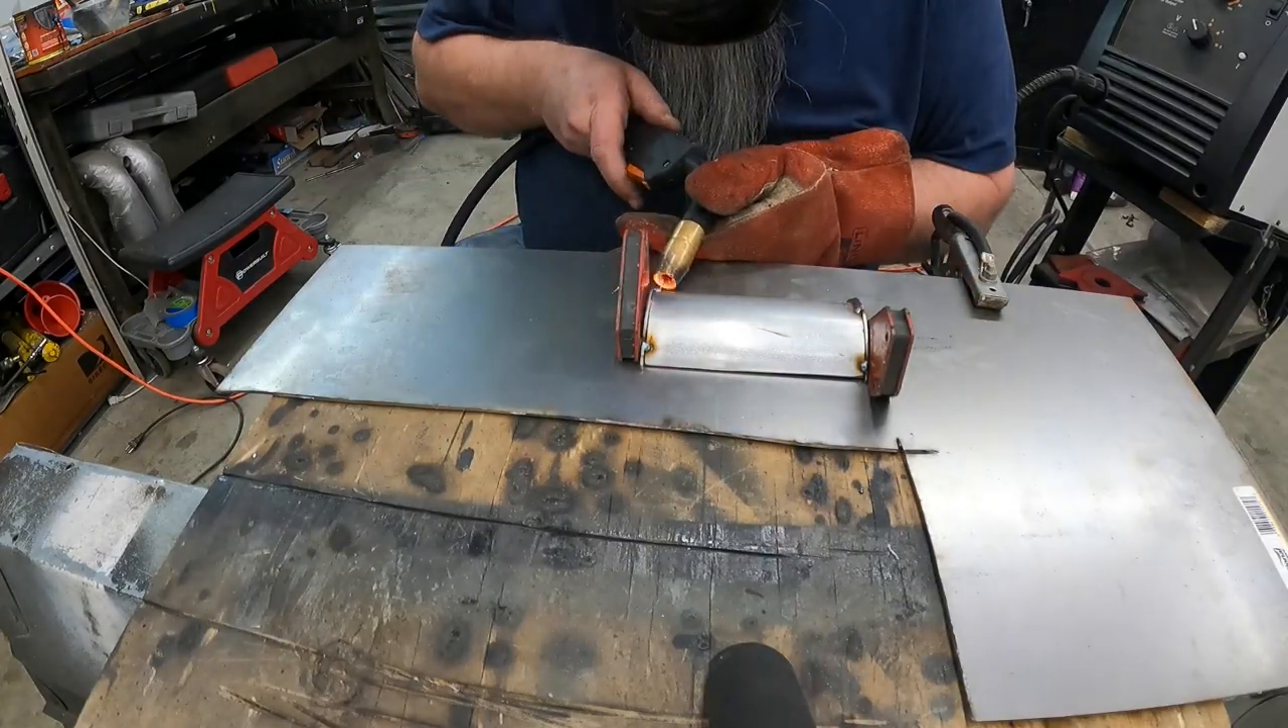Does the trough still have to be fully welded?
Yes.